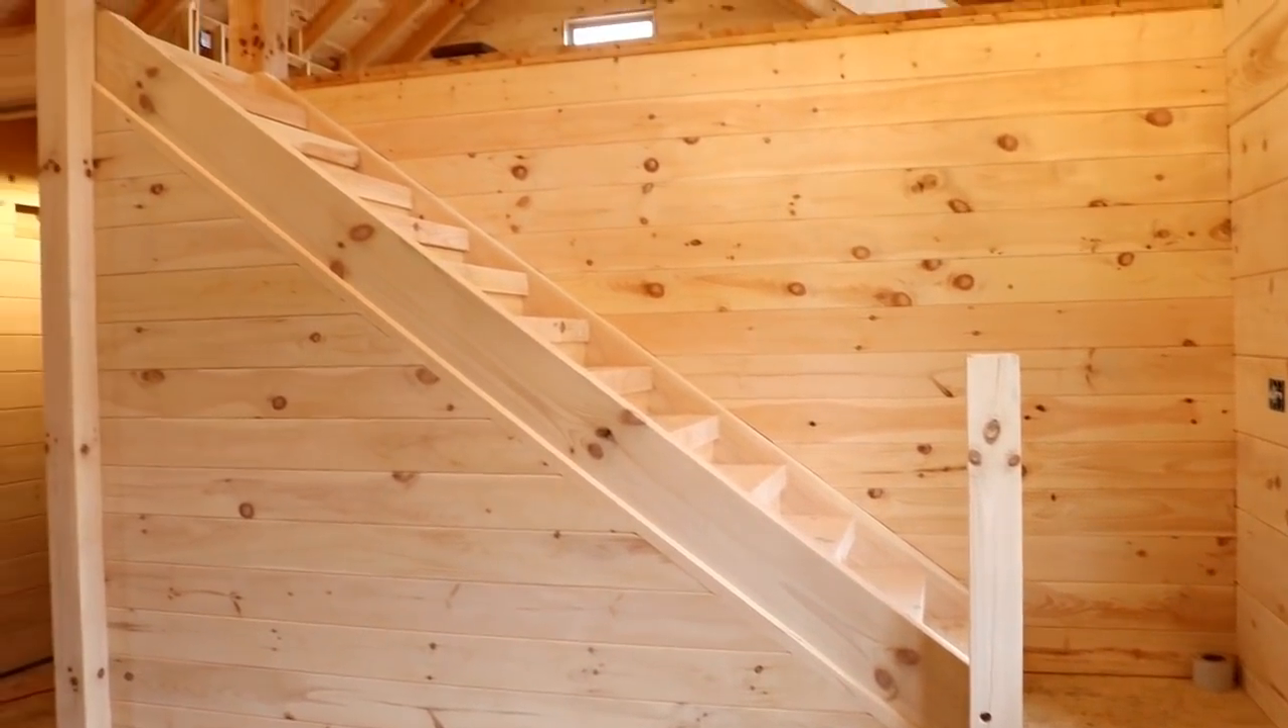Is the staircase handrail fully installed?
No.